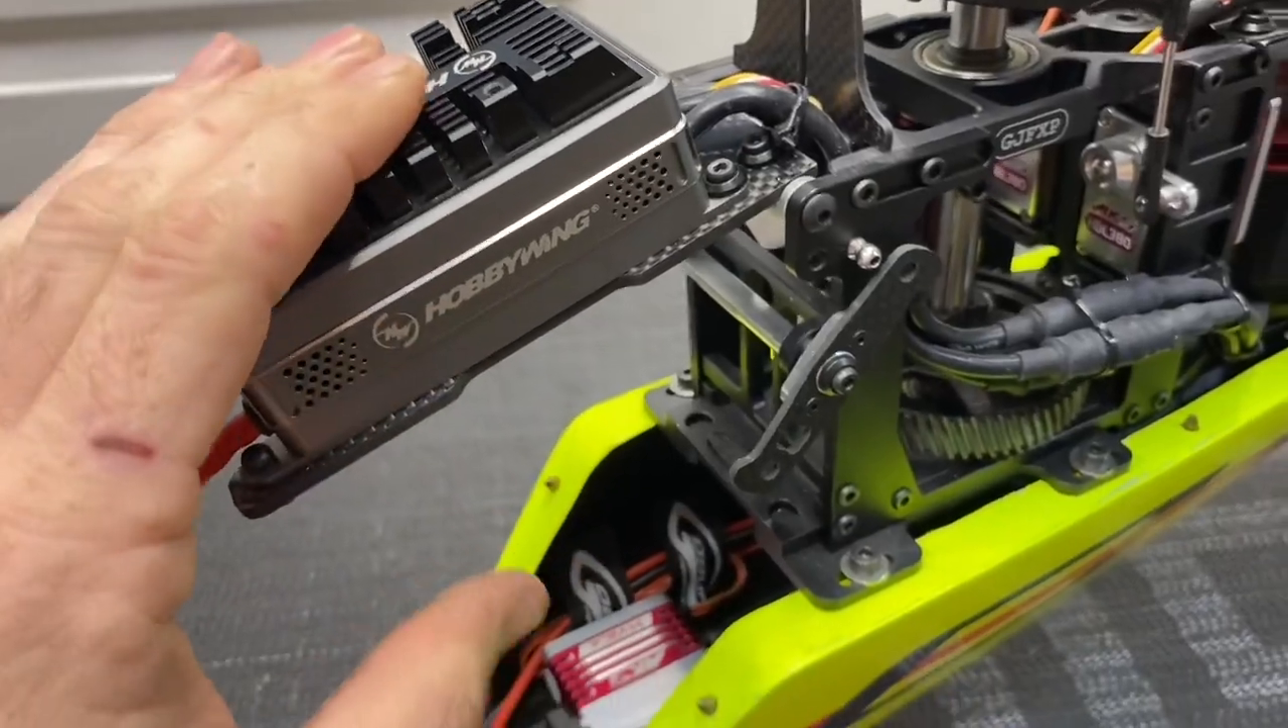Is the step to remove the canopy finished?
Yes.